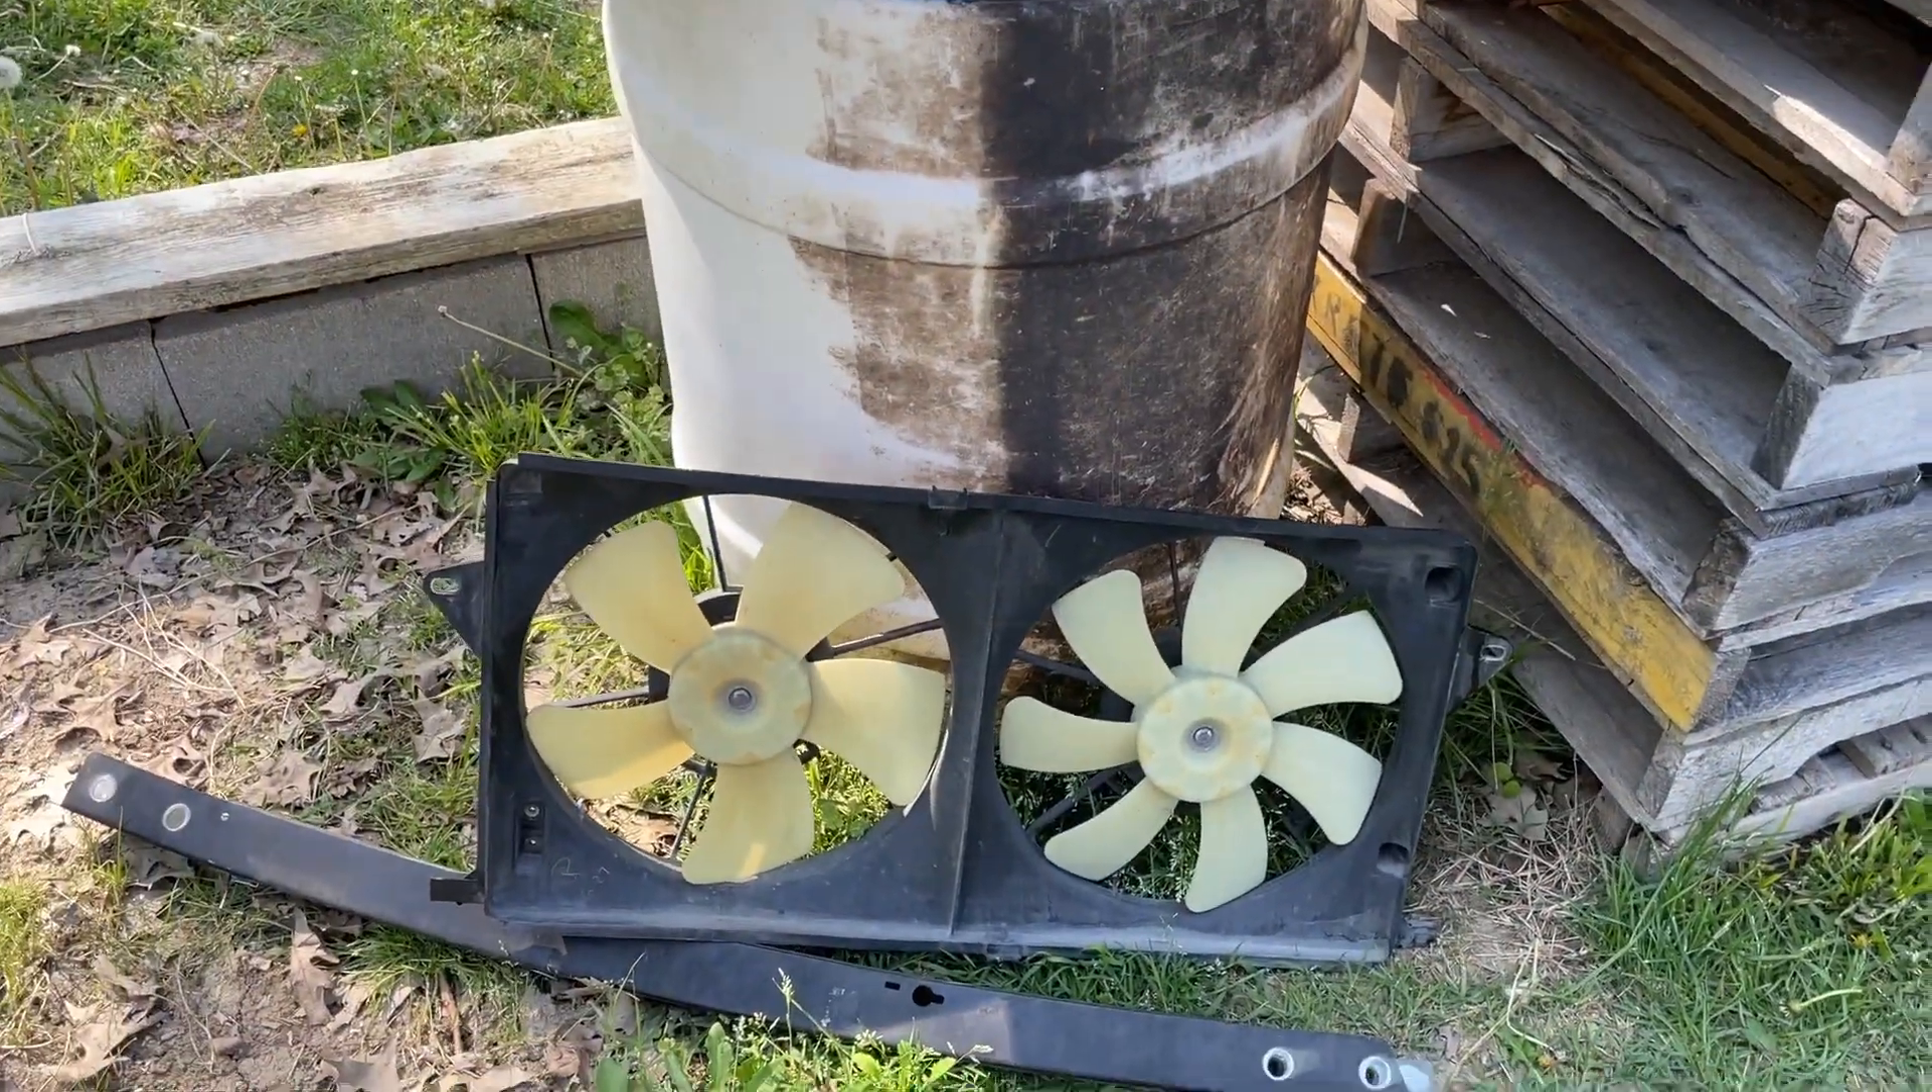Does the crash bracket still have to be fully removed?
No.